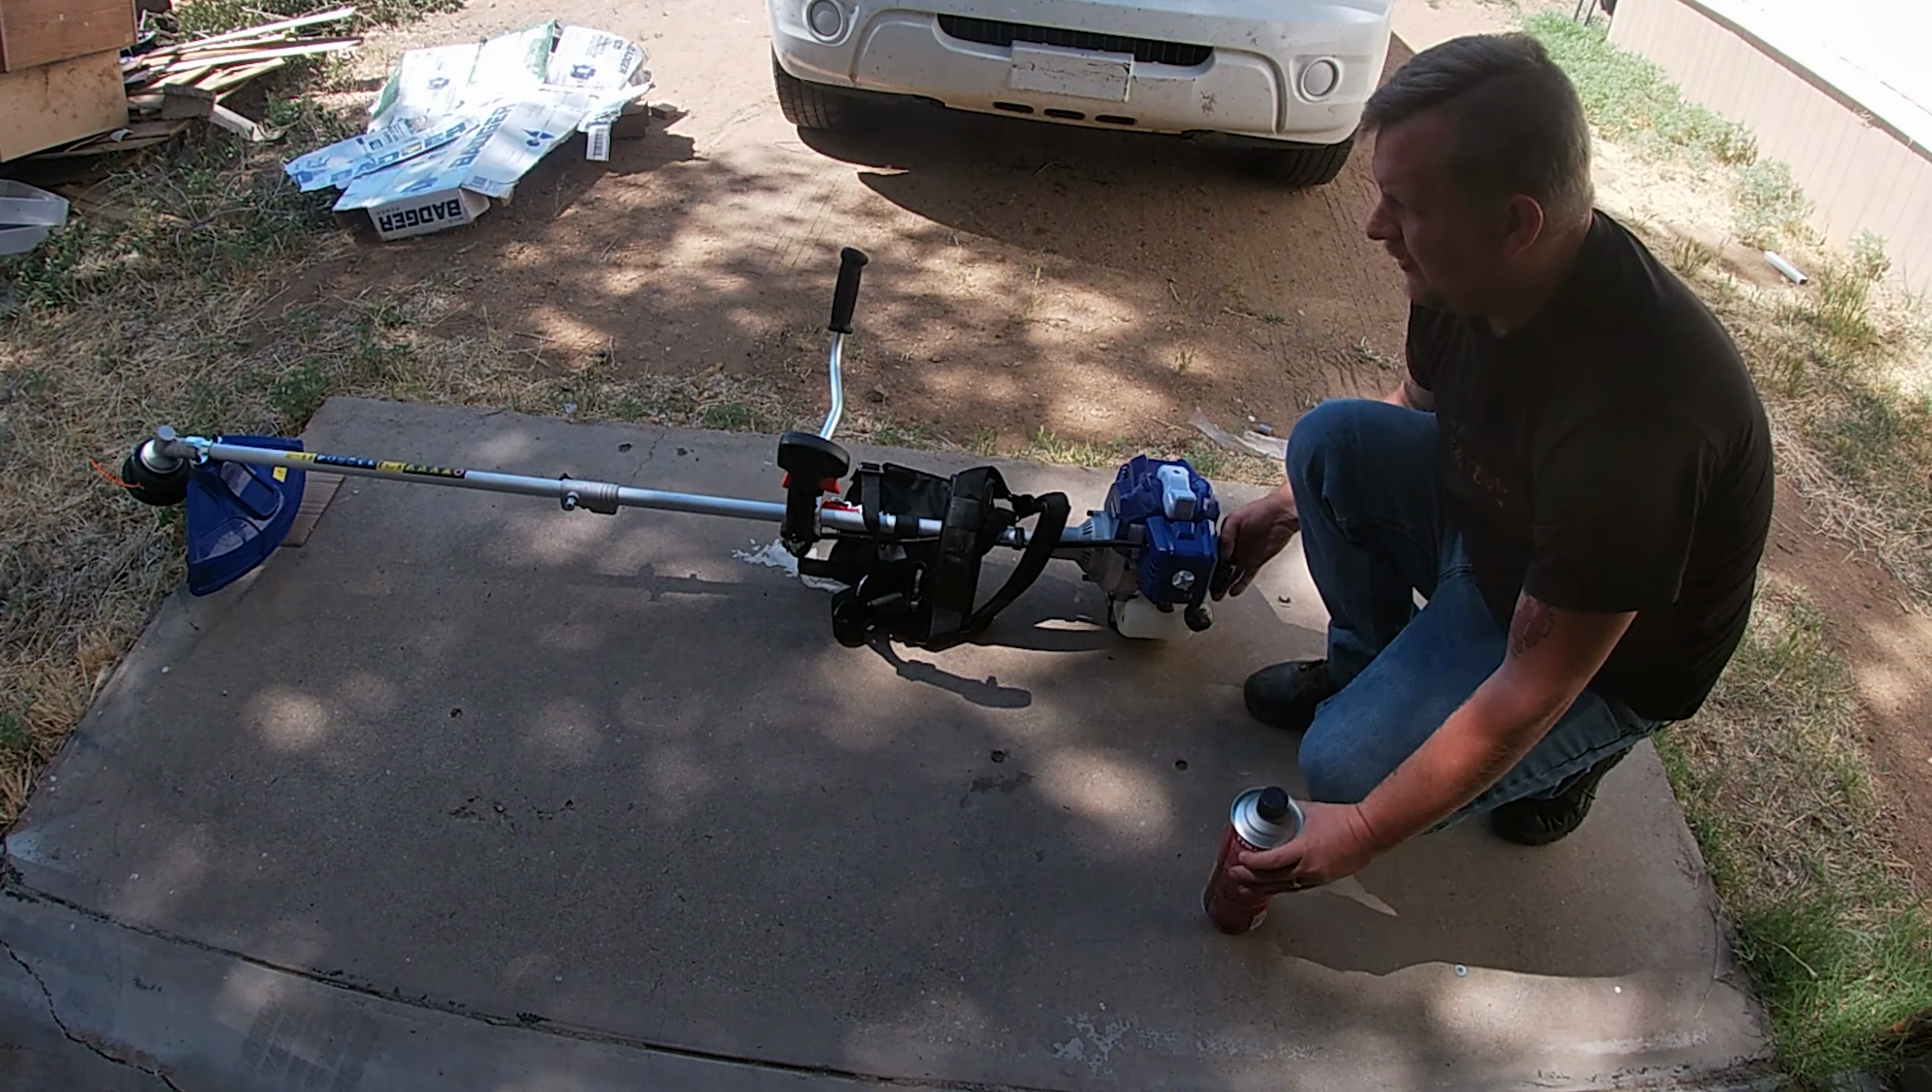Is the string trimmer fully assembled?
Yes.